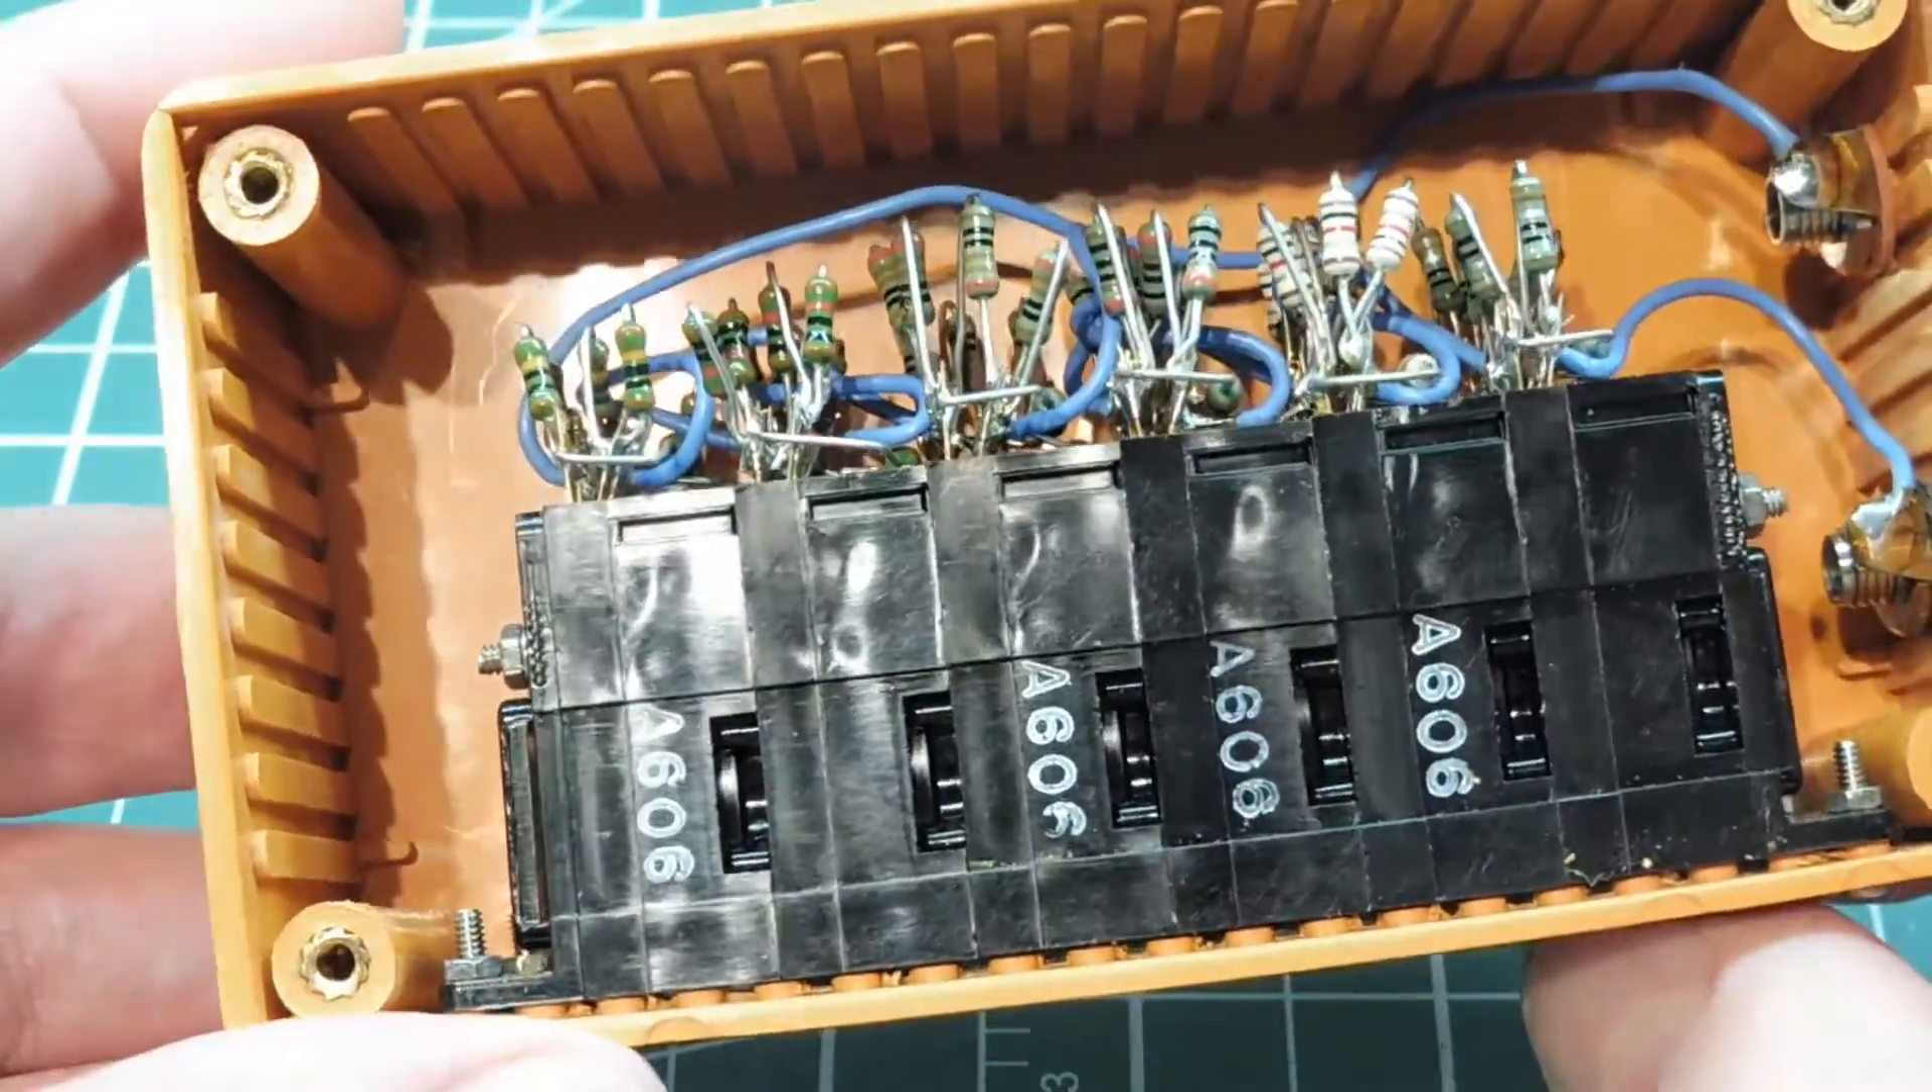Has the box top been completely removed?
Yes.